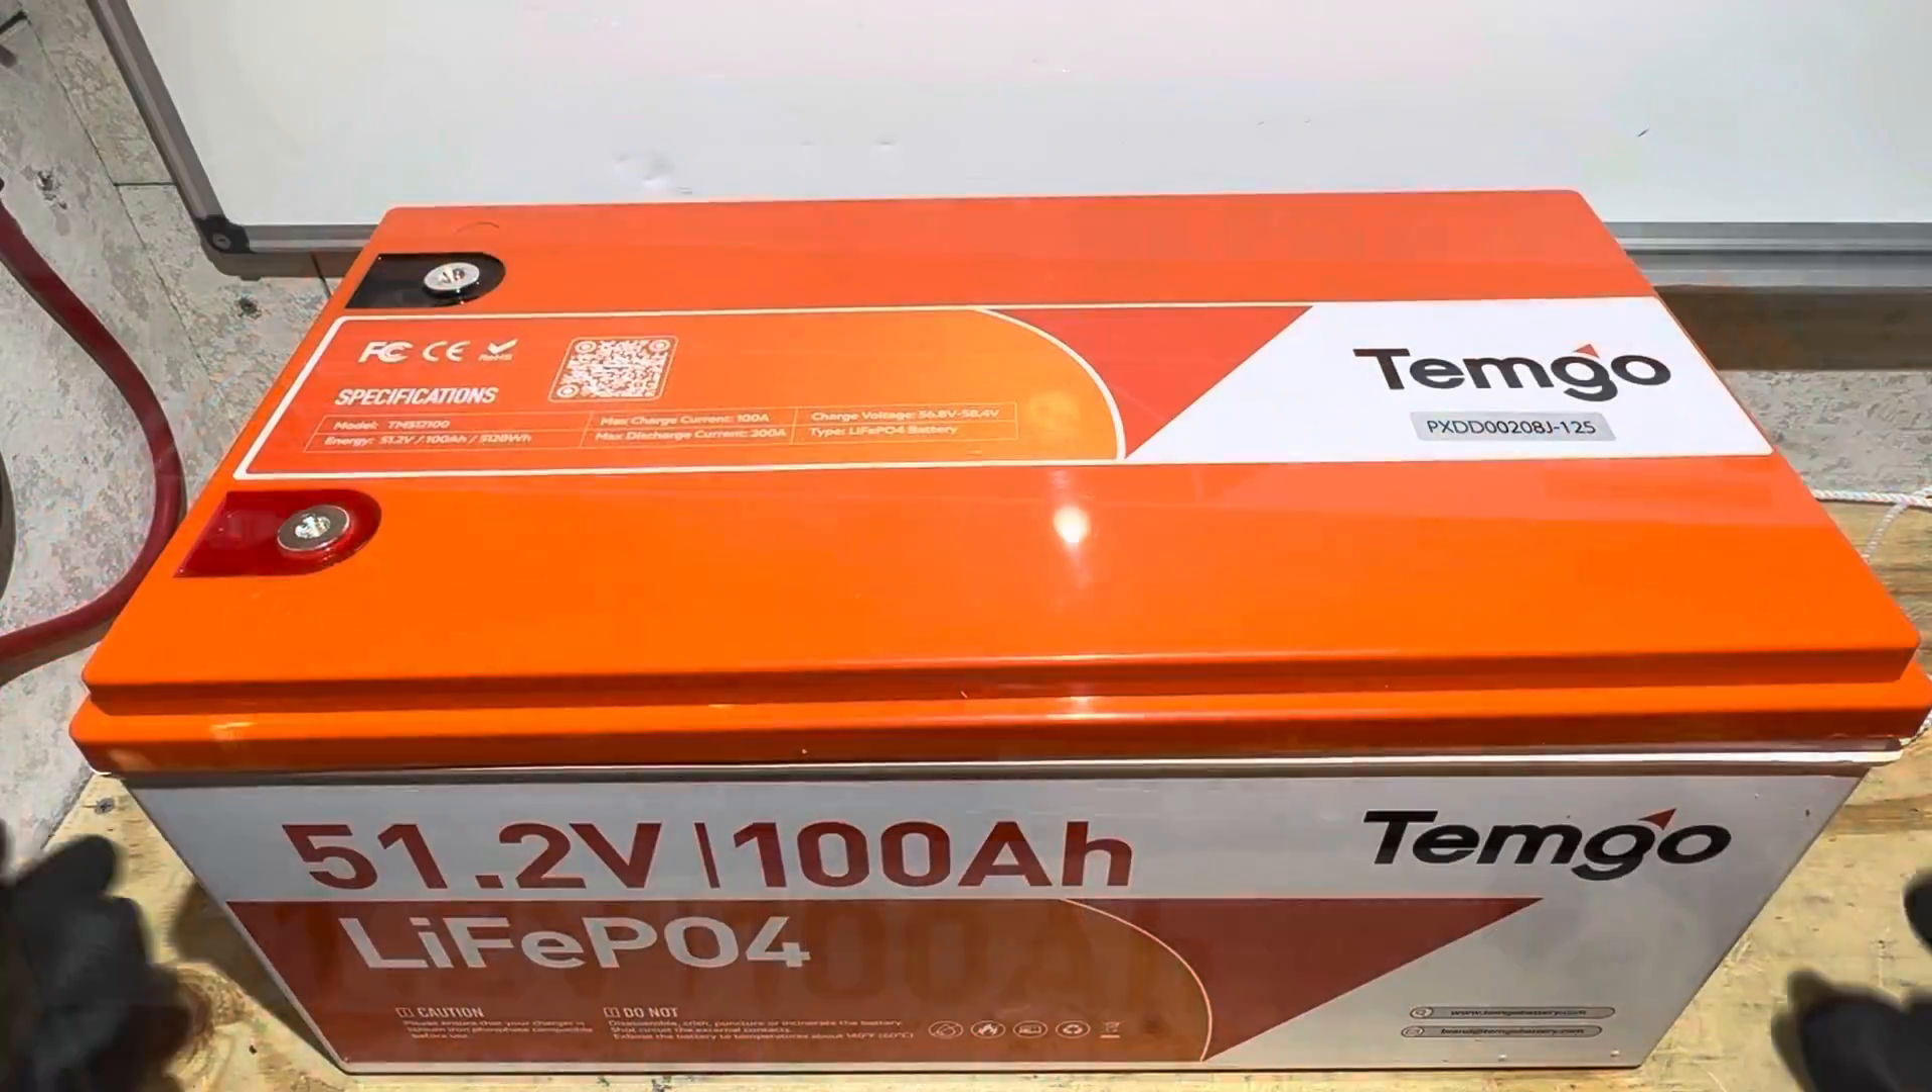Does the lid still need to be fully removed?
Yes.